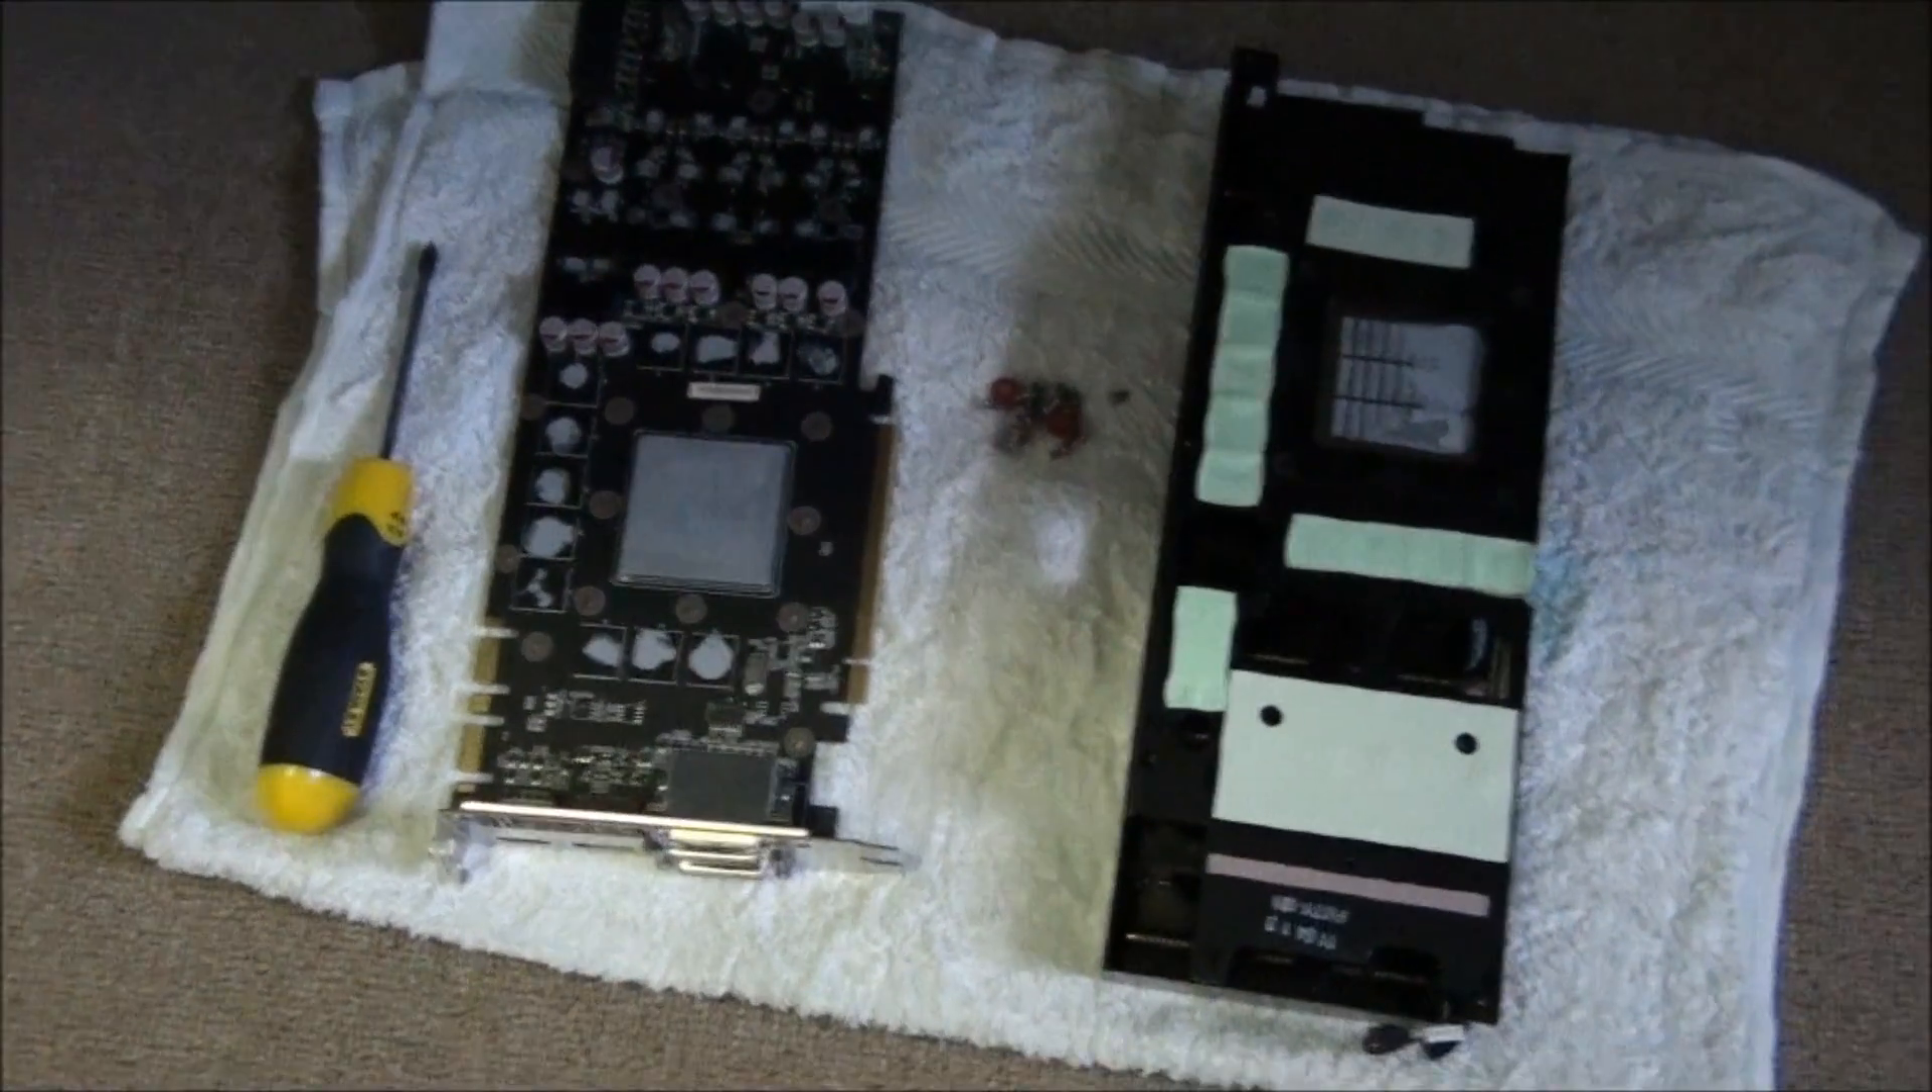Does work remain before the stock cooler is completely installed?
Yes.